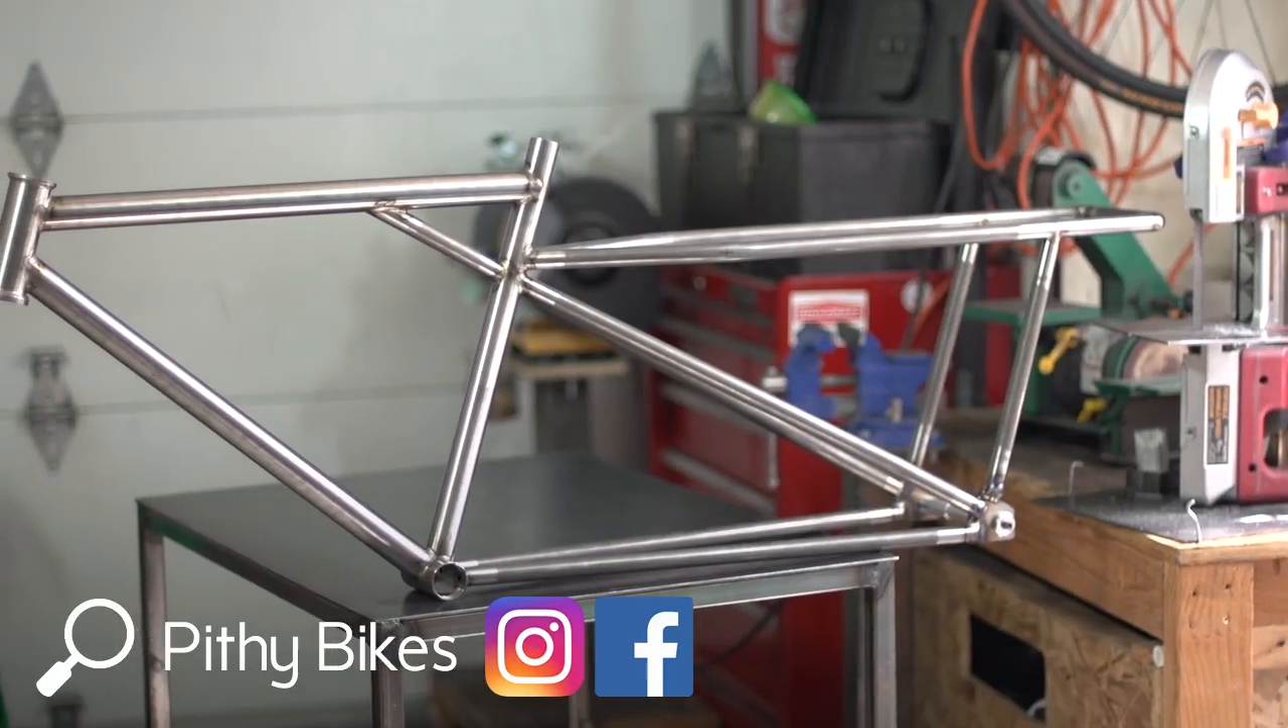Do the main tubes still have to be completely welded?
No.